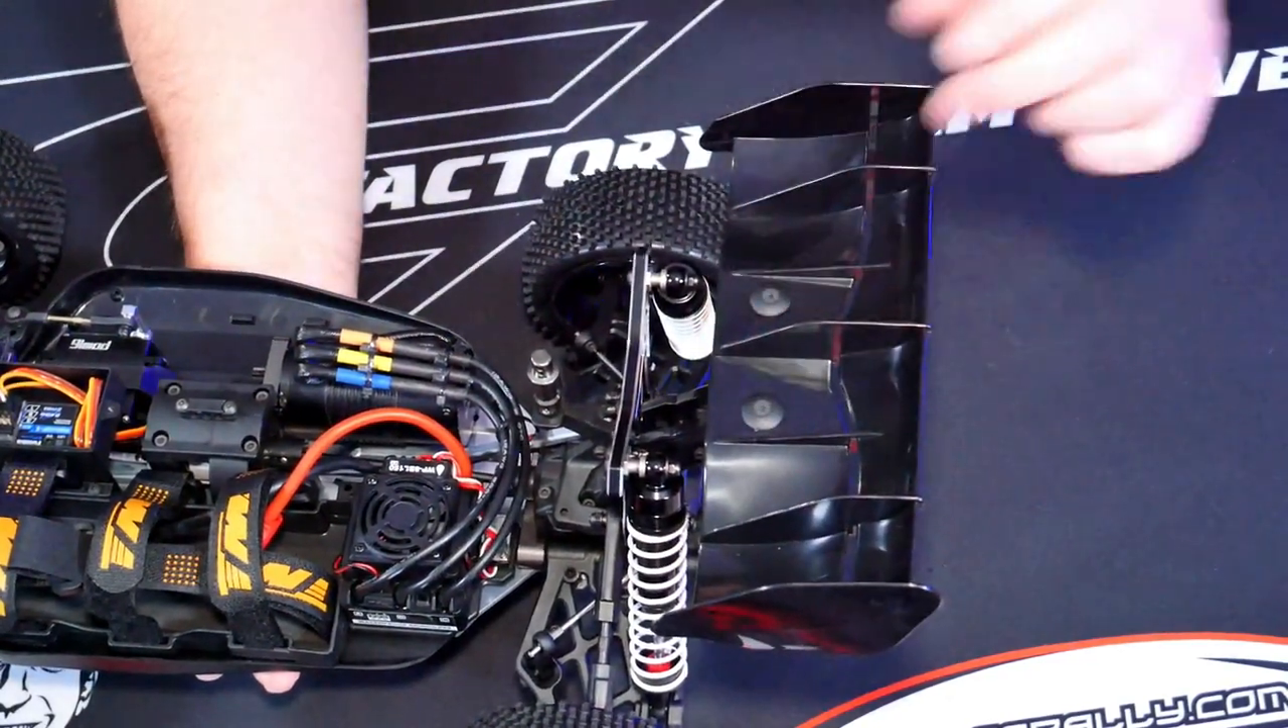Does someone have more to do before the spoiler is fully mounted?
No.